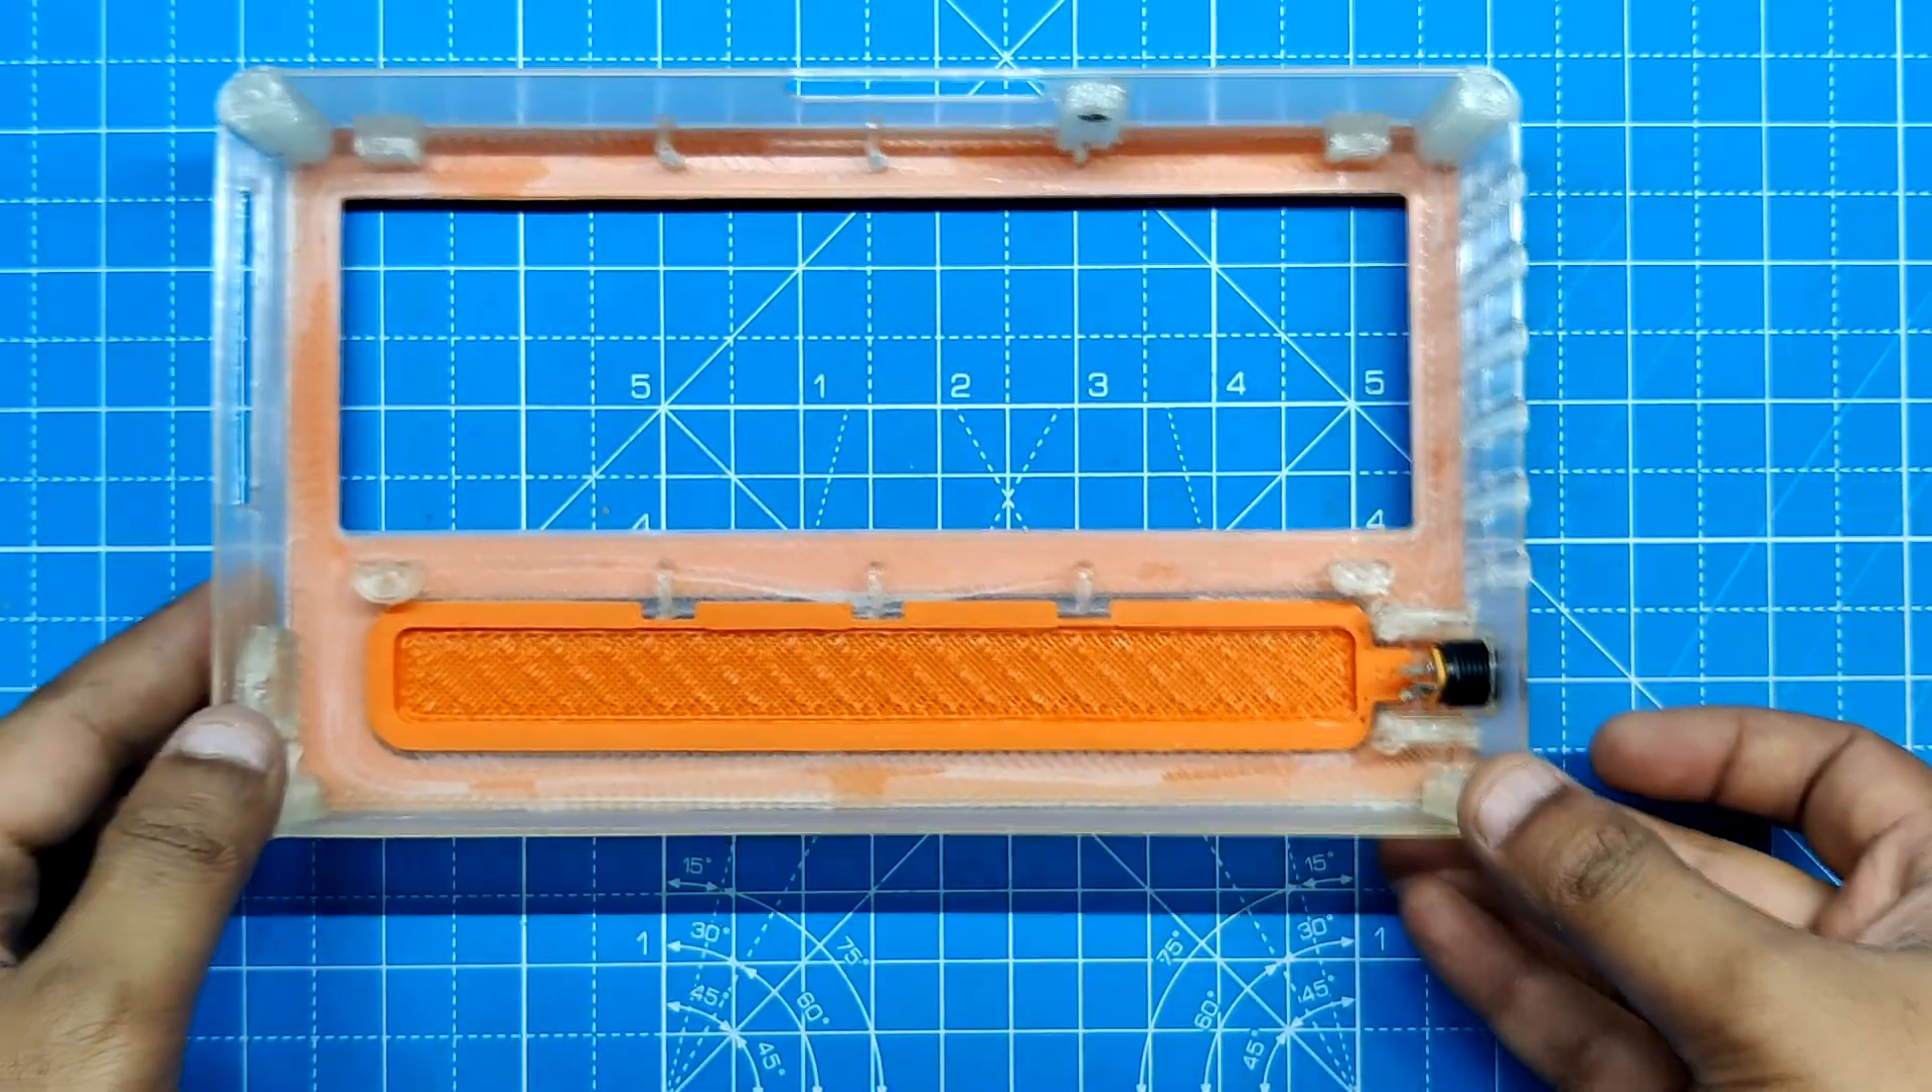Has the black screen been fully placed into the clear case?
No.